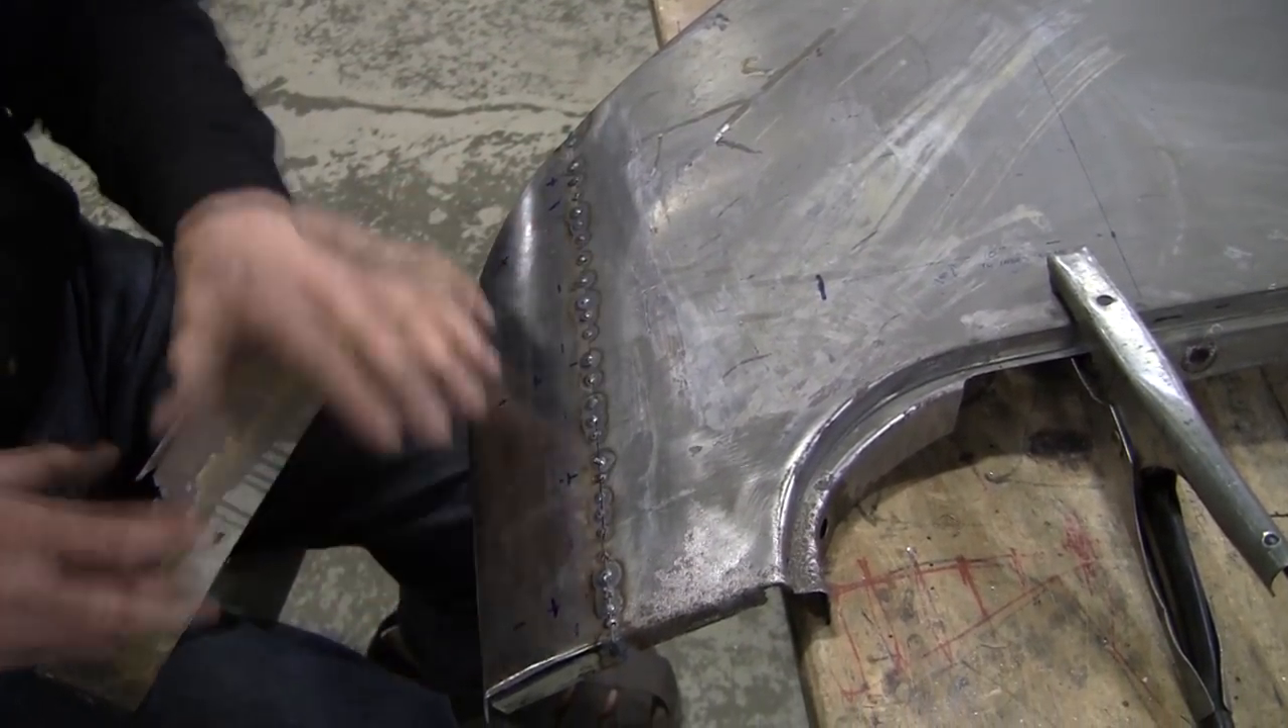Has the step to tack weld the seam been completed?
Yes.